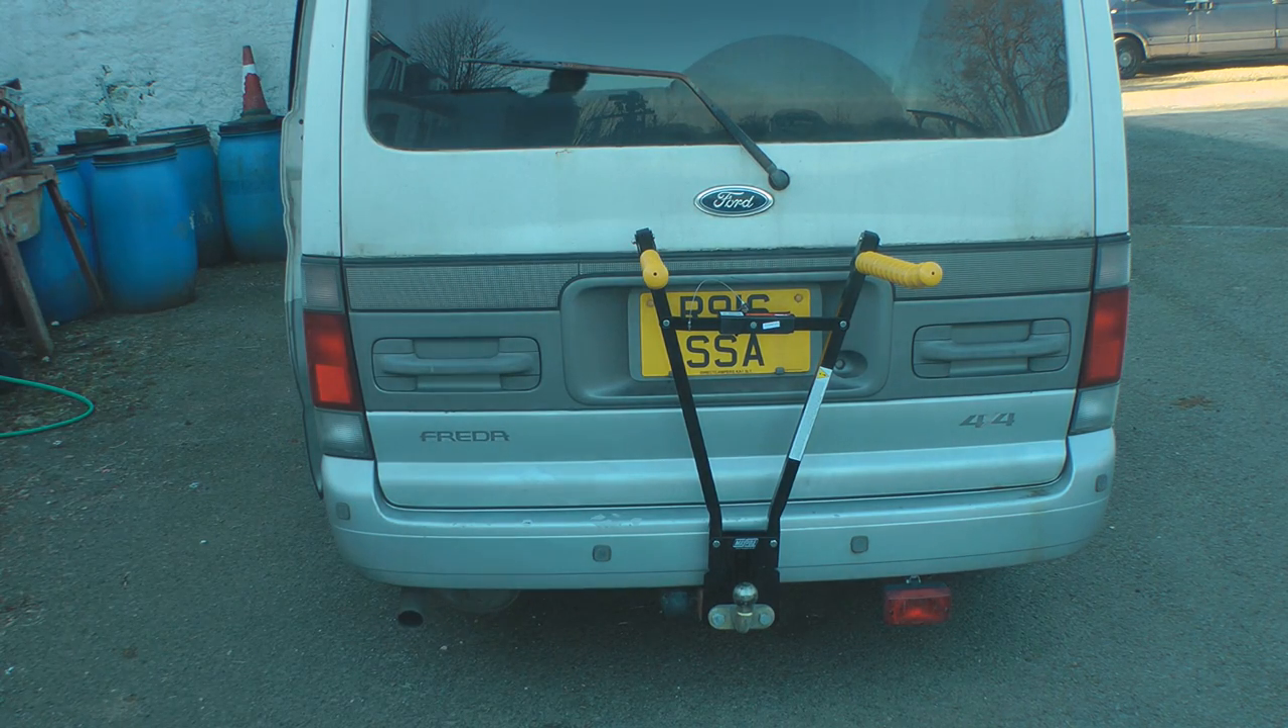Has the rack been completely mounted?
Yes.